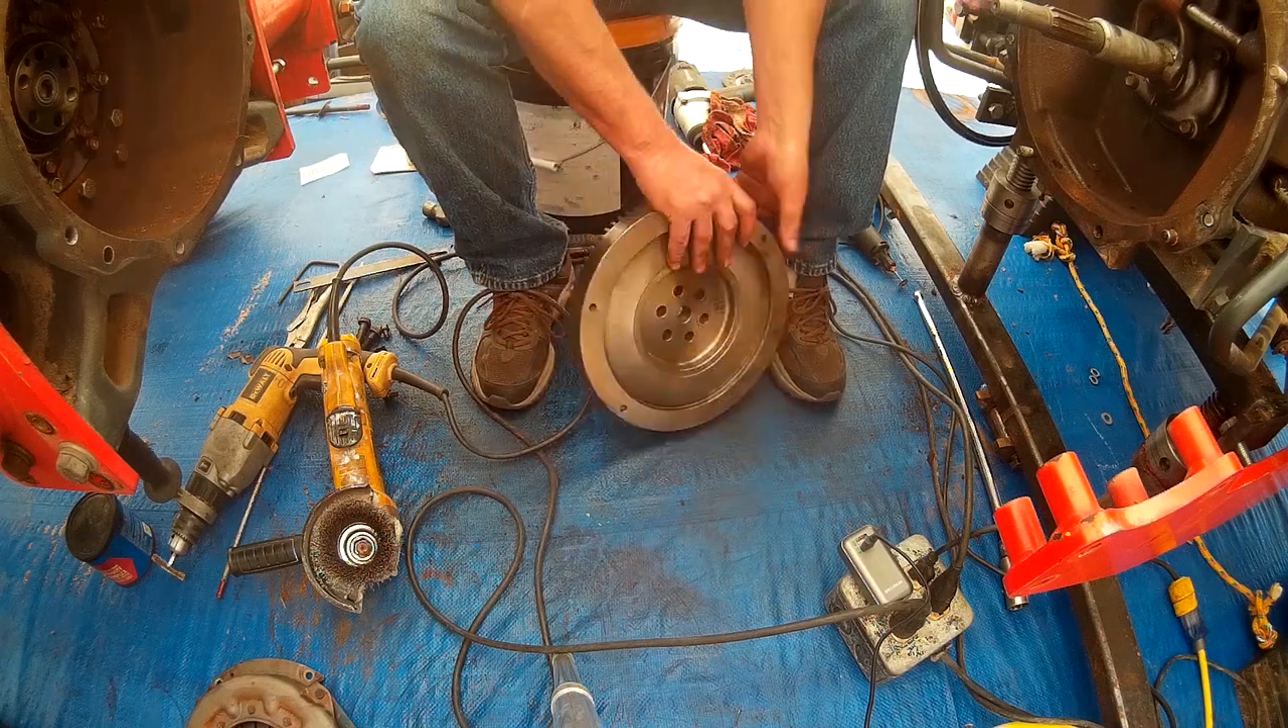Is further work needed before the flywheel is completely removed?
No.